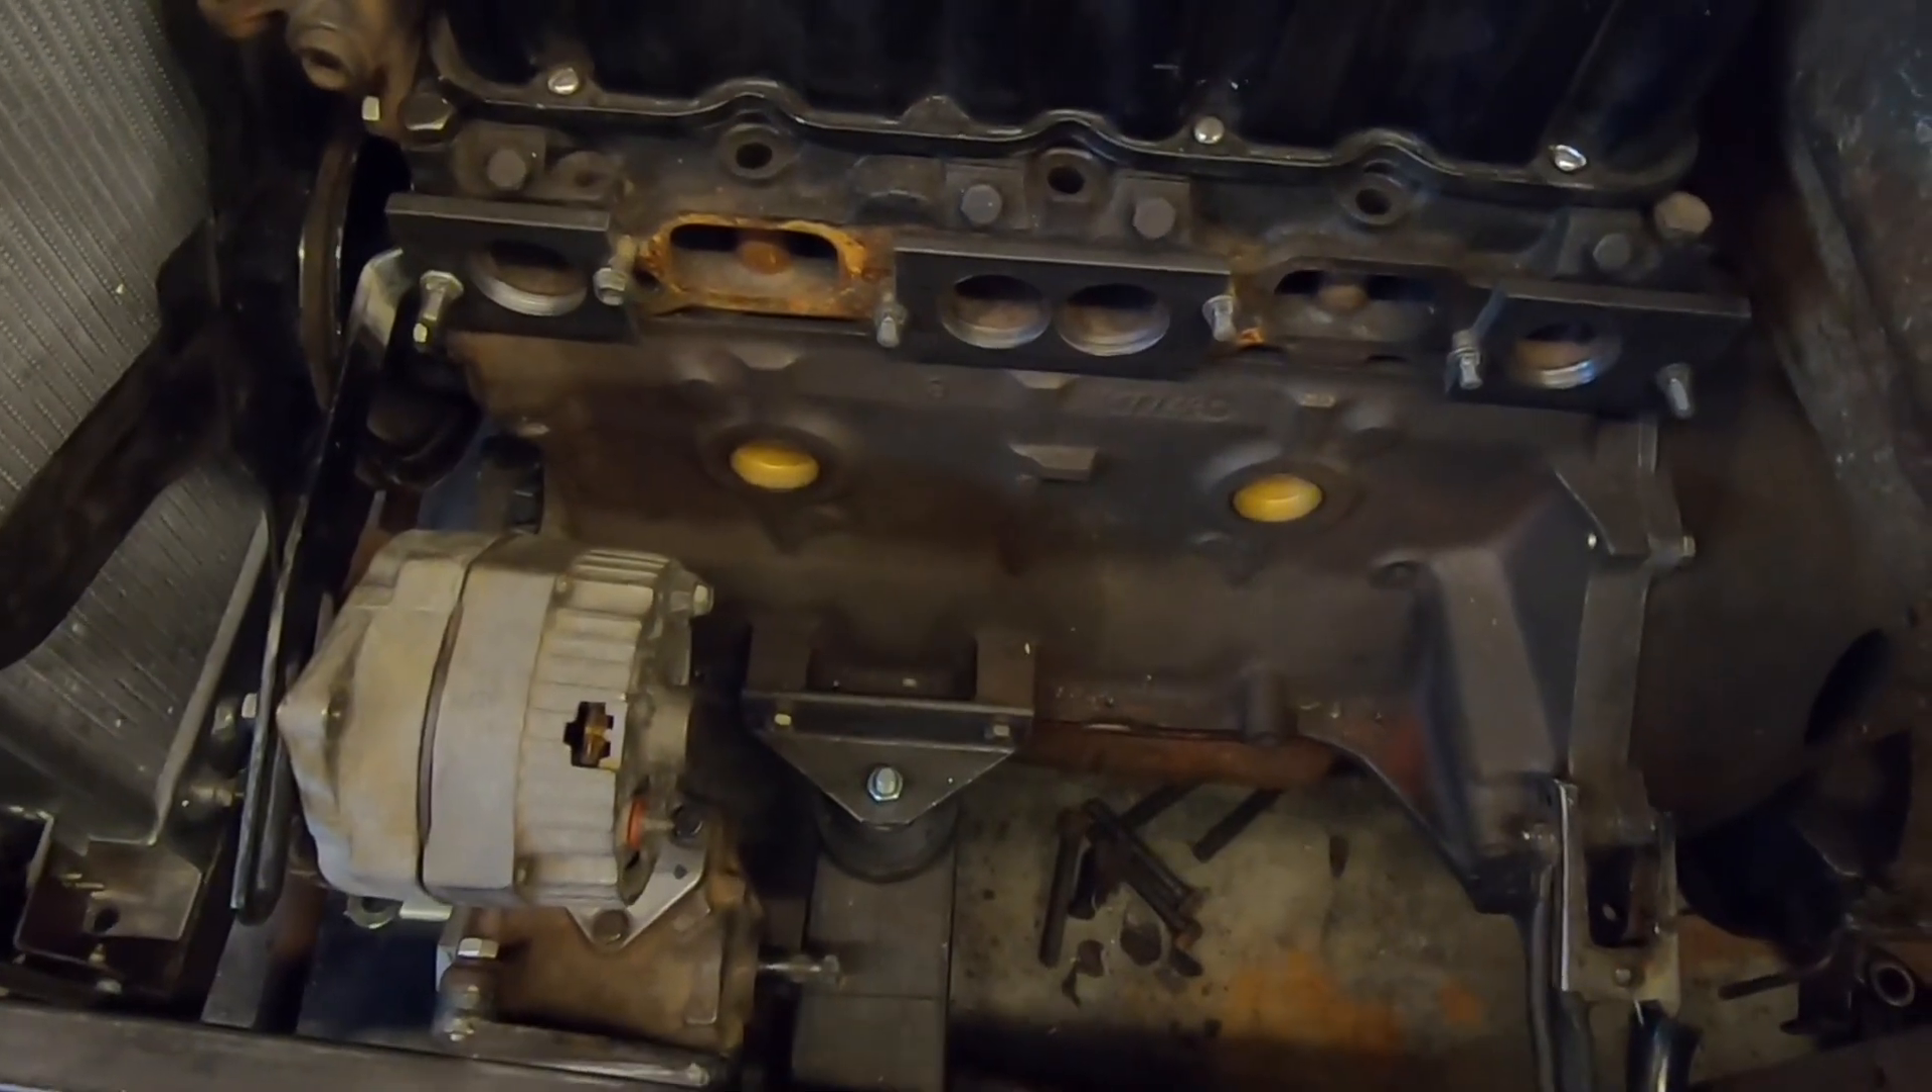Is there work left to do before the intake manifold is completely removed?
No.